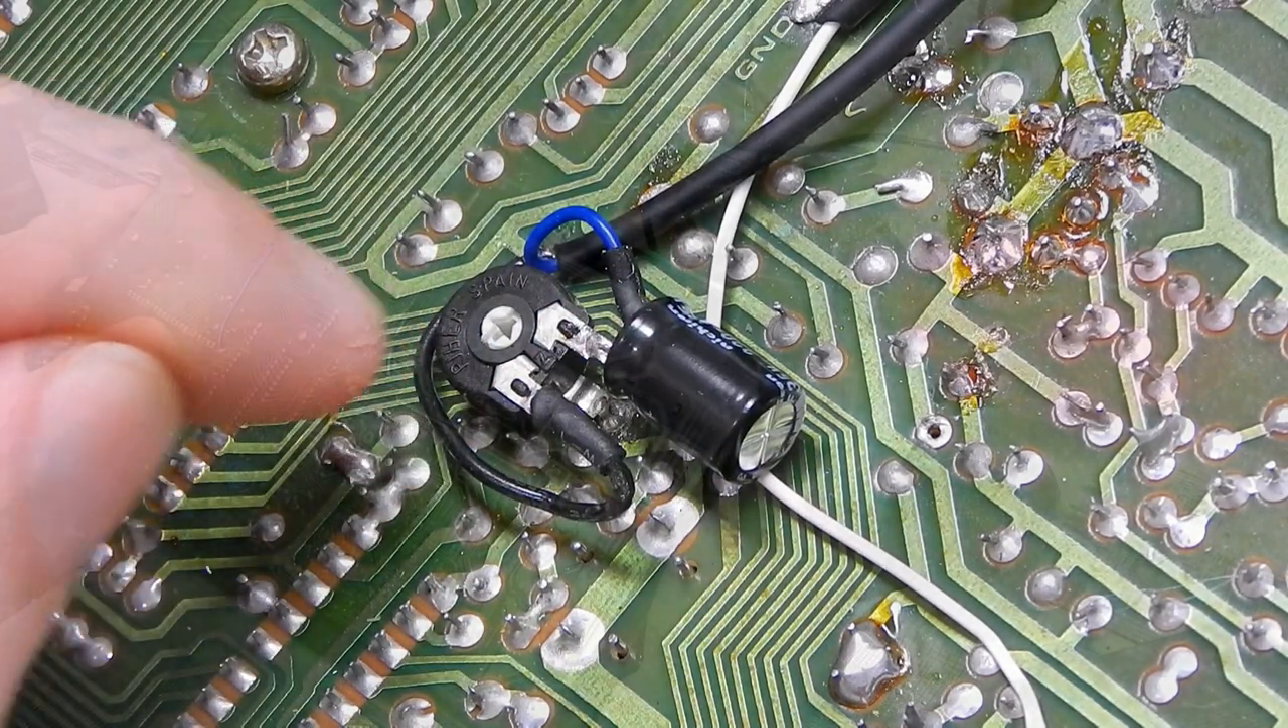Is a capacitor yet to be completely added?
No.